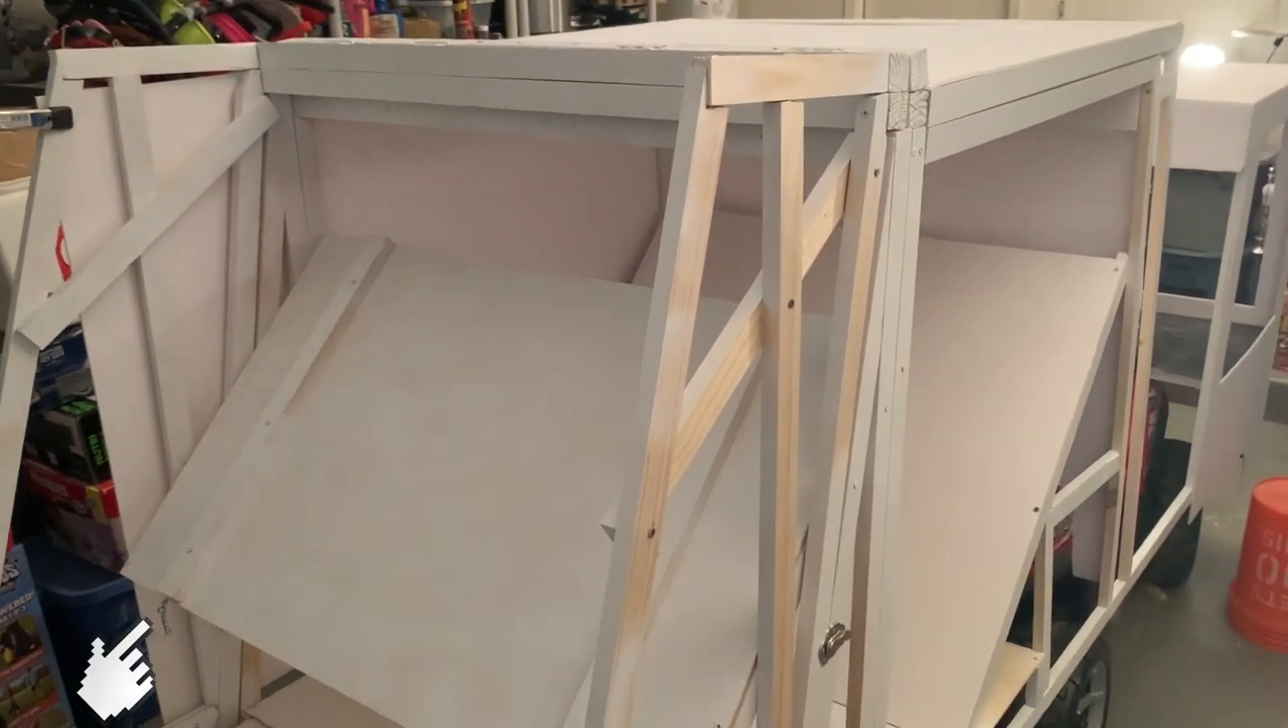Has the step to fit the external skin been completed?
No.